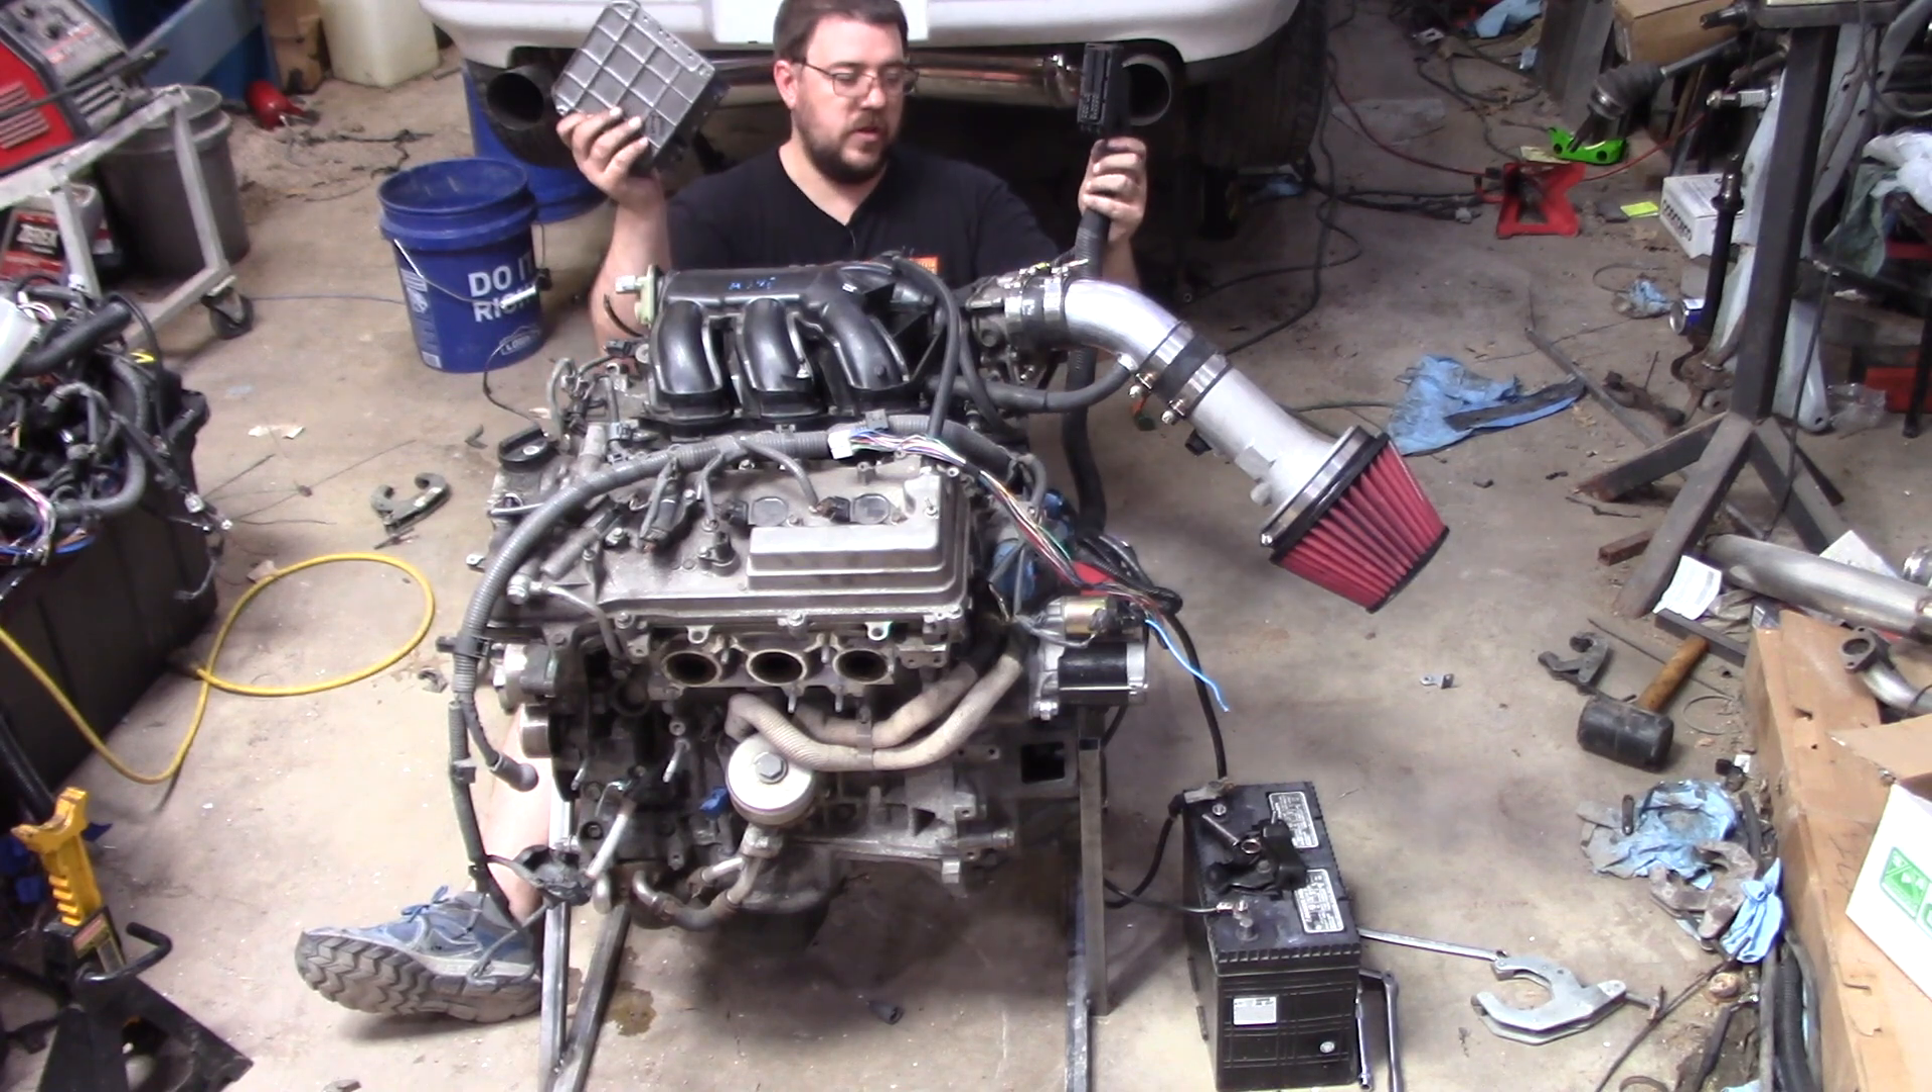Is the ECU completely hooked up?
No.